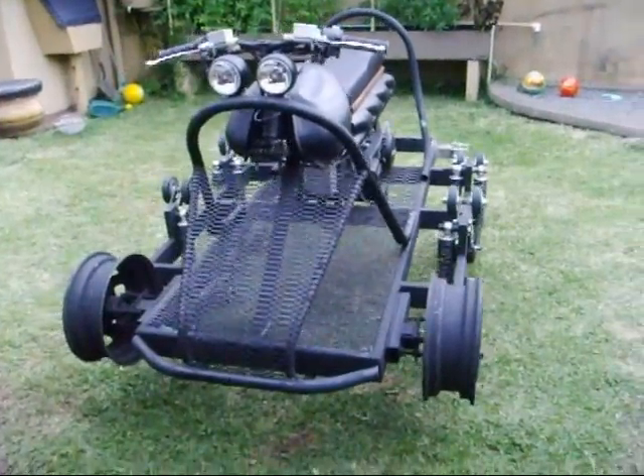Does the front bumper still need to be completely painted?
No.